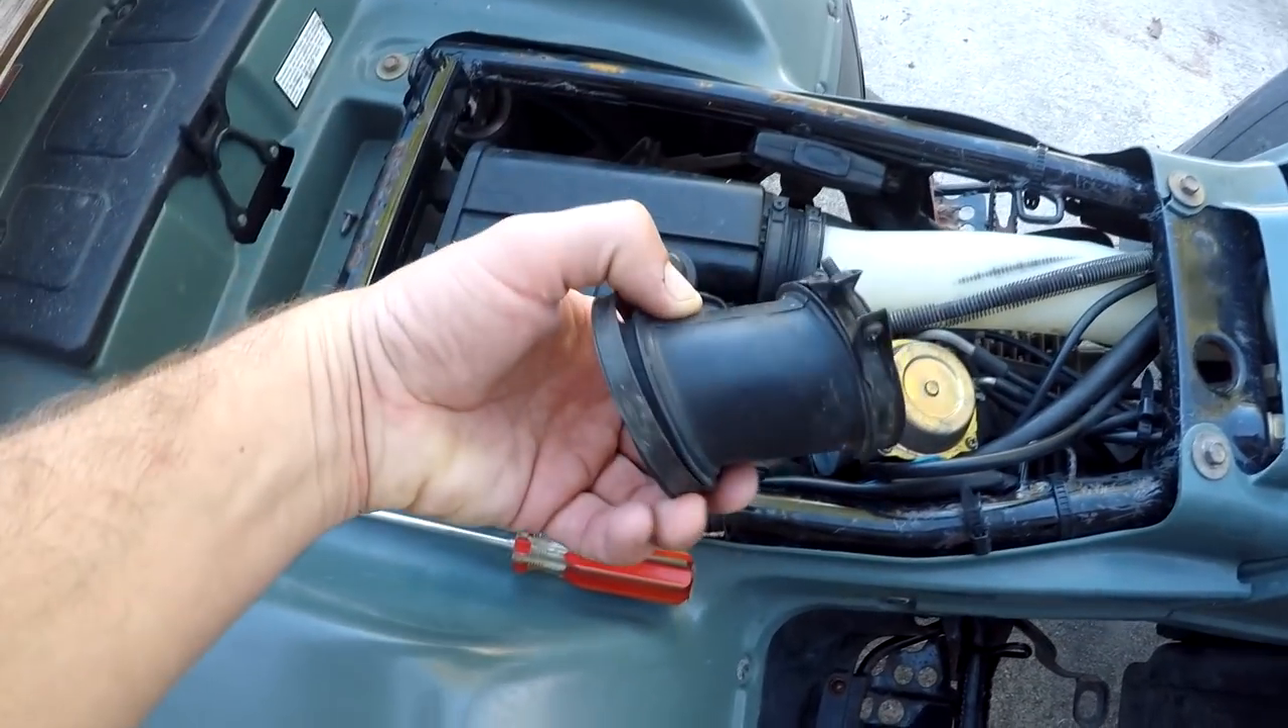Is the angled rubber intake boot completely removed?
Yes.